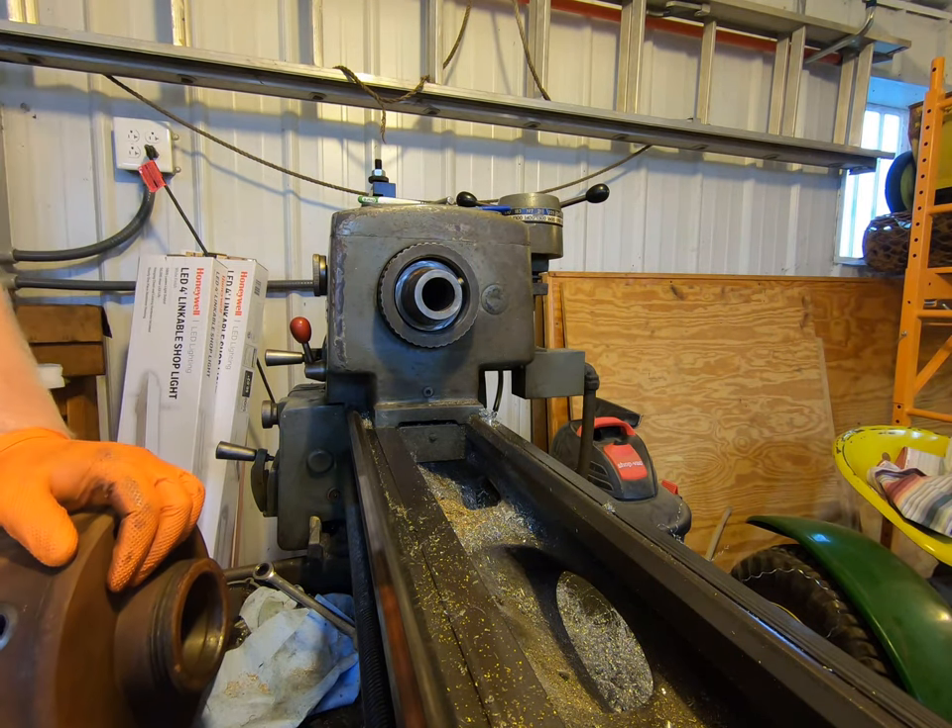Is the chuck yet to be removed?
No.